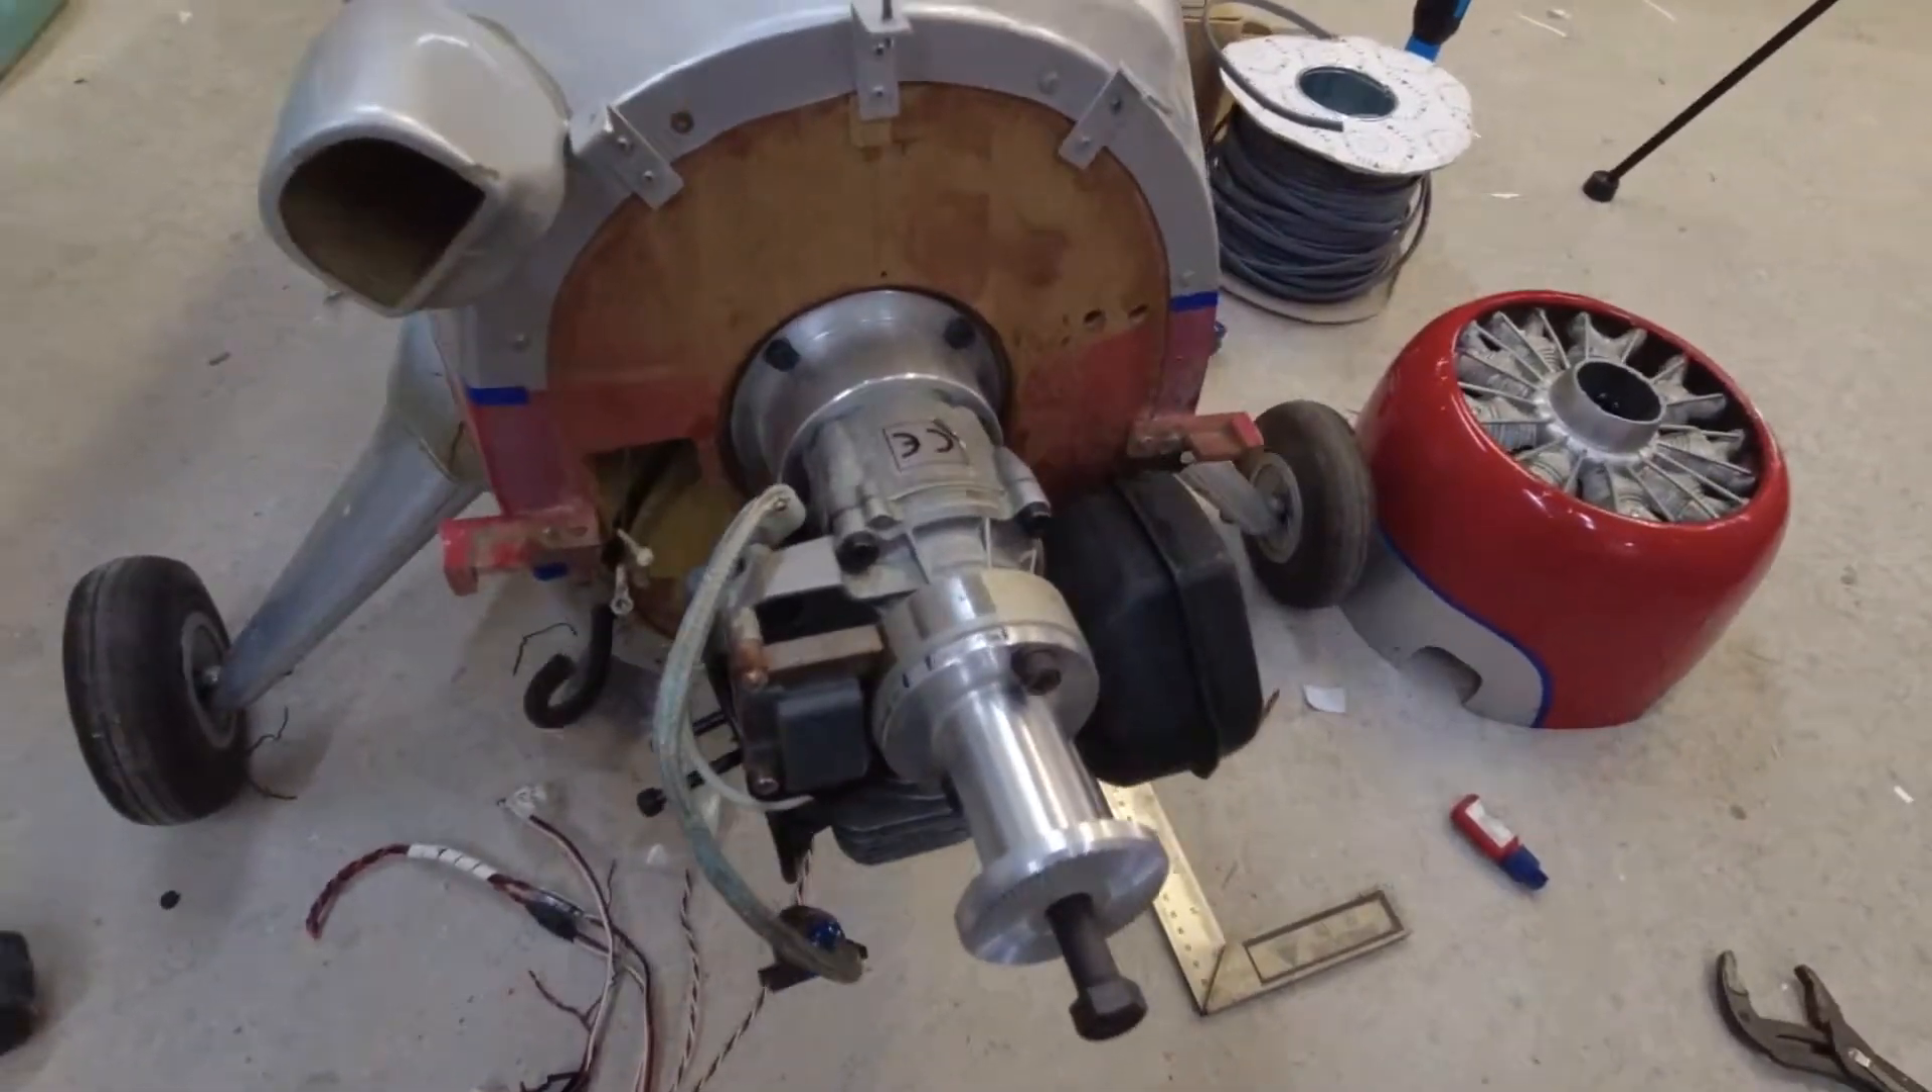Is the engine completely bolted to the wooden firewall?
Yes.